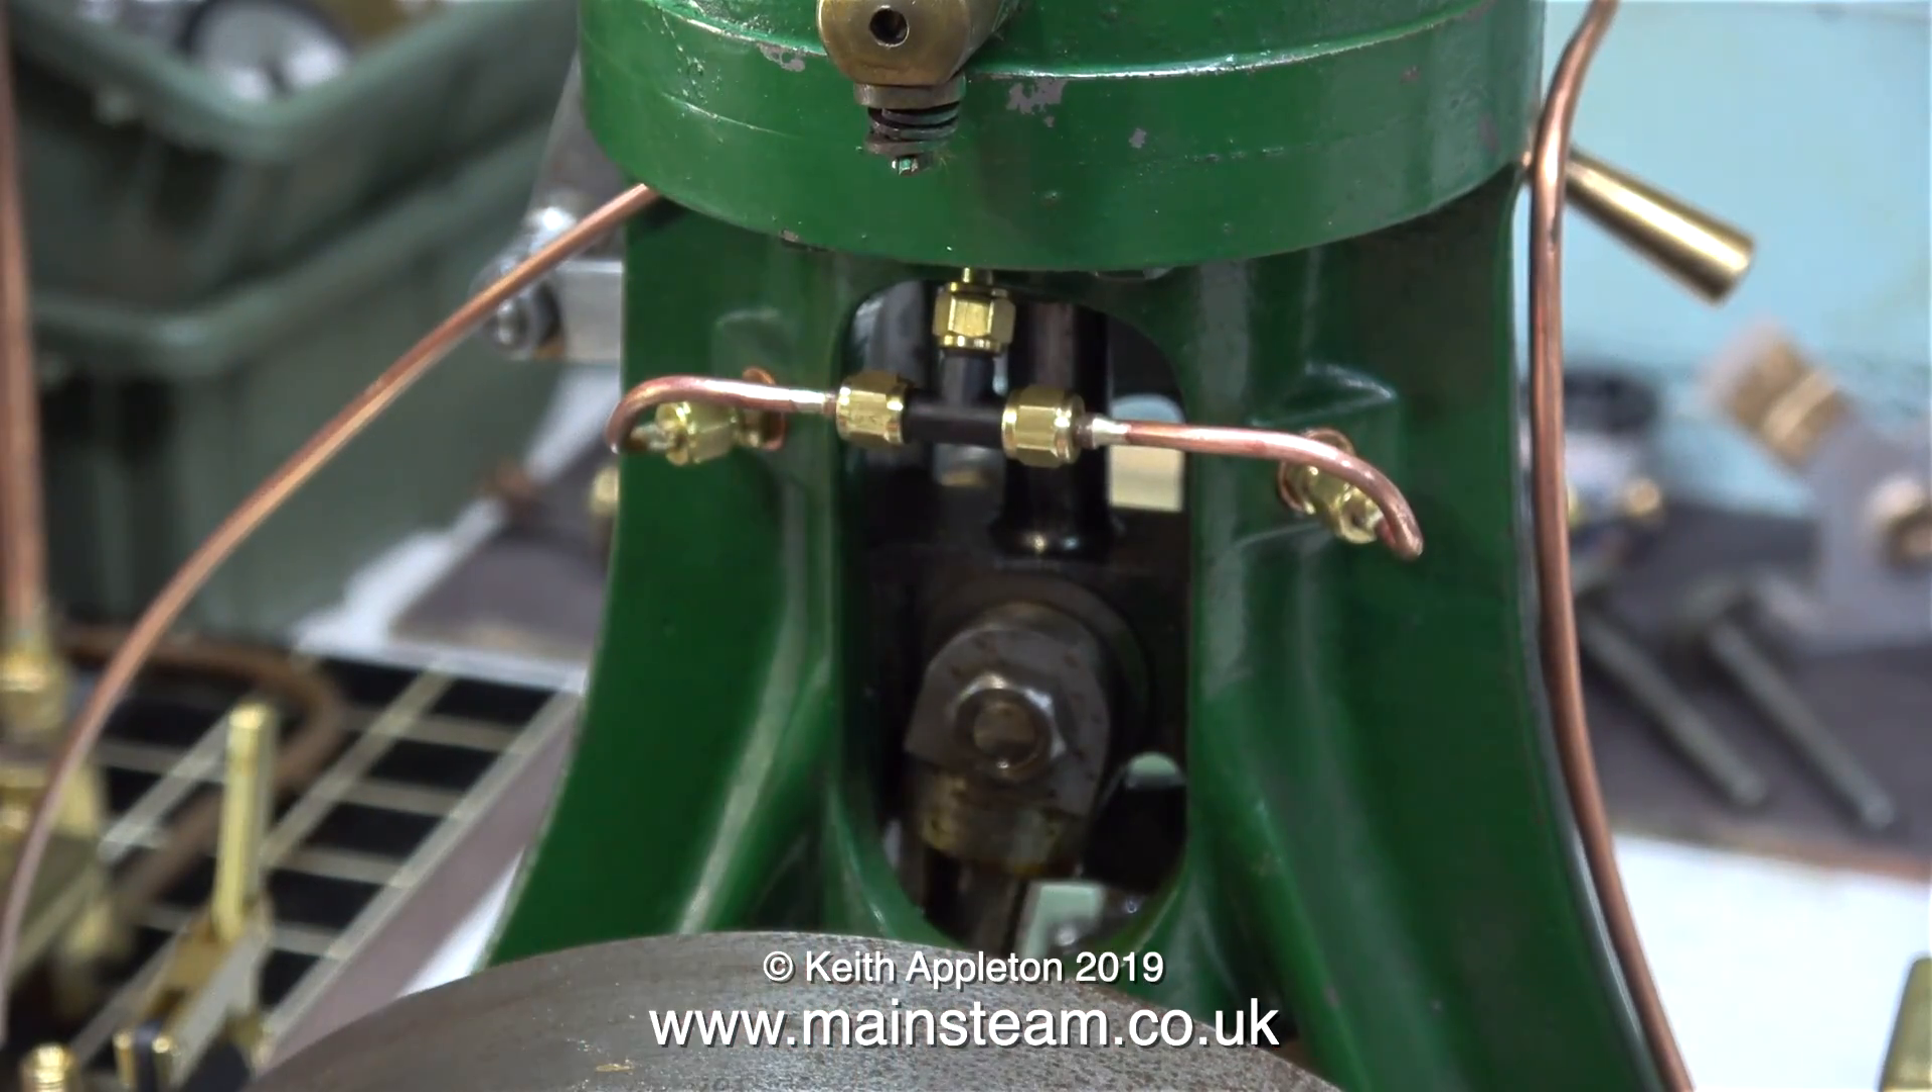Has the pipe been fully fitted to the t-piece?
Yes.